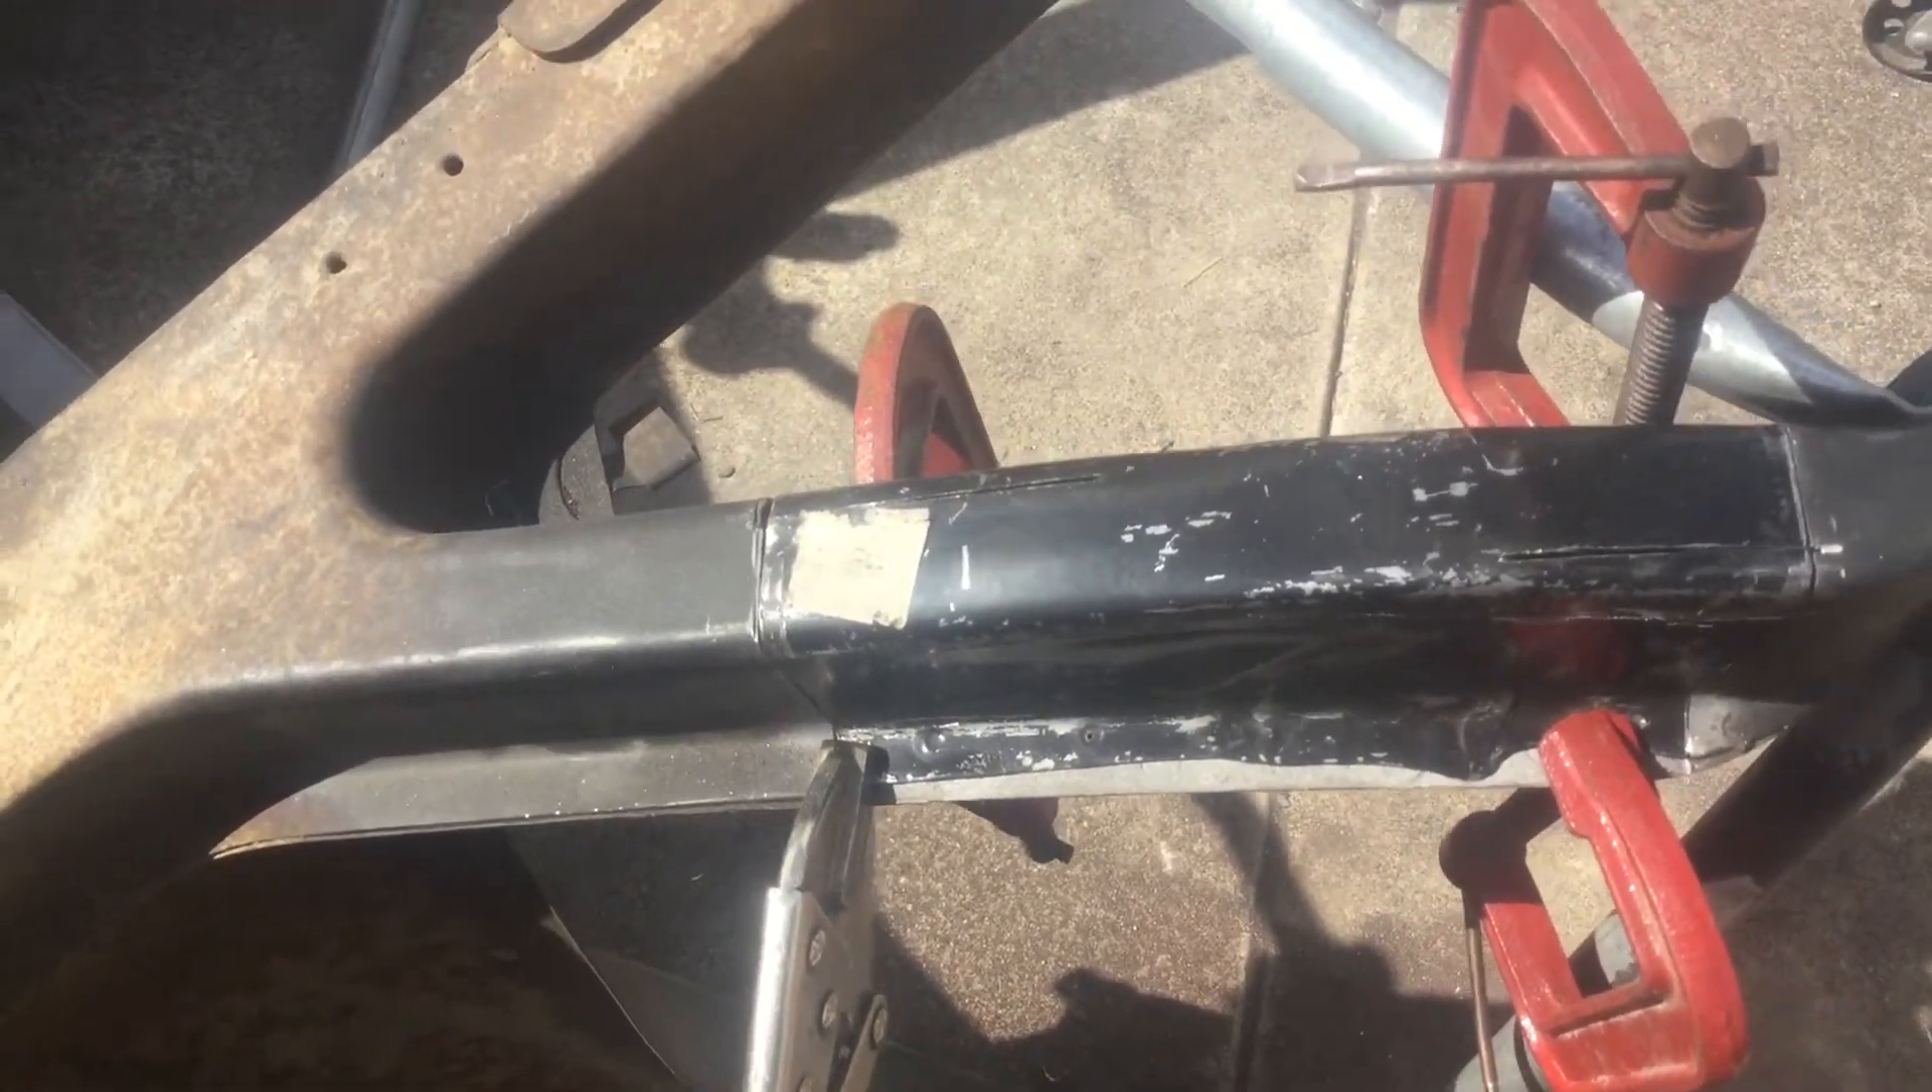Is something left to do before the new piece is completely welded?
Yes.